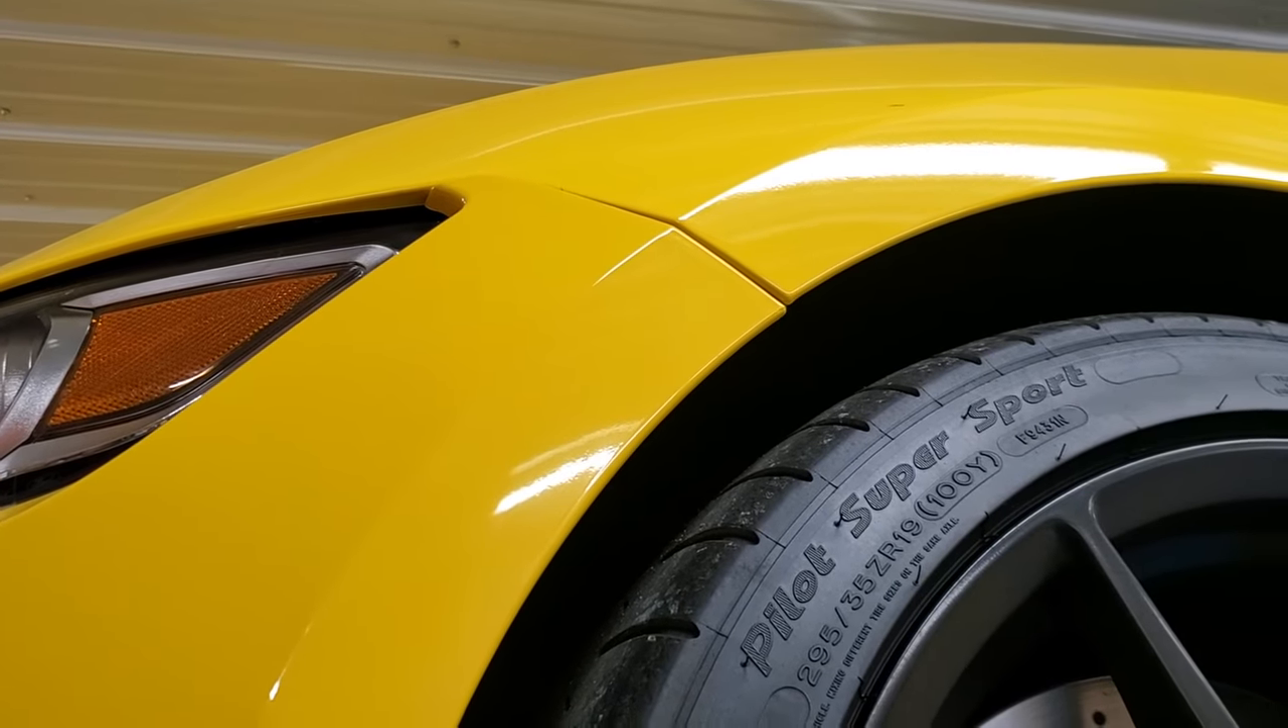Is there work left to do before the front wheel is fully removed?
Yes.